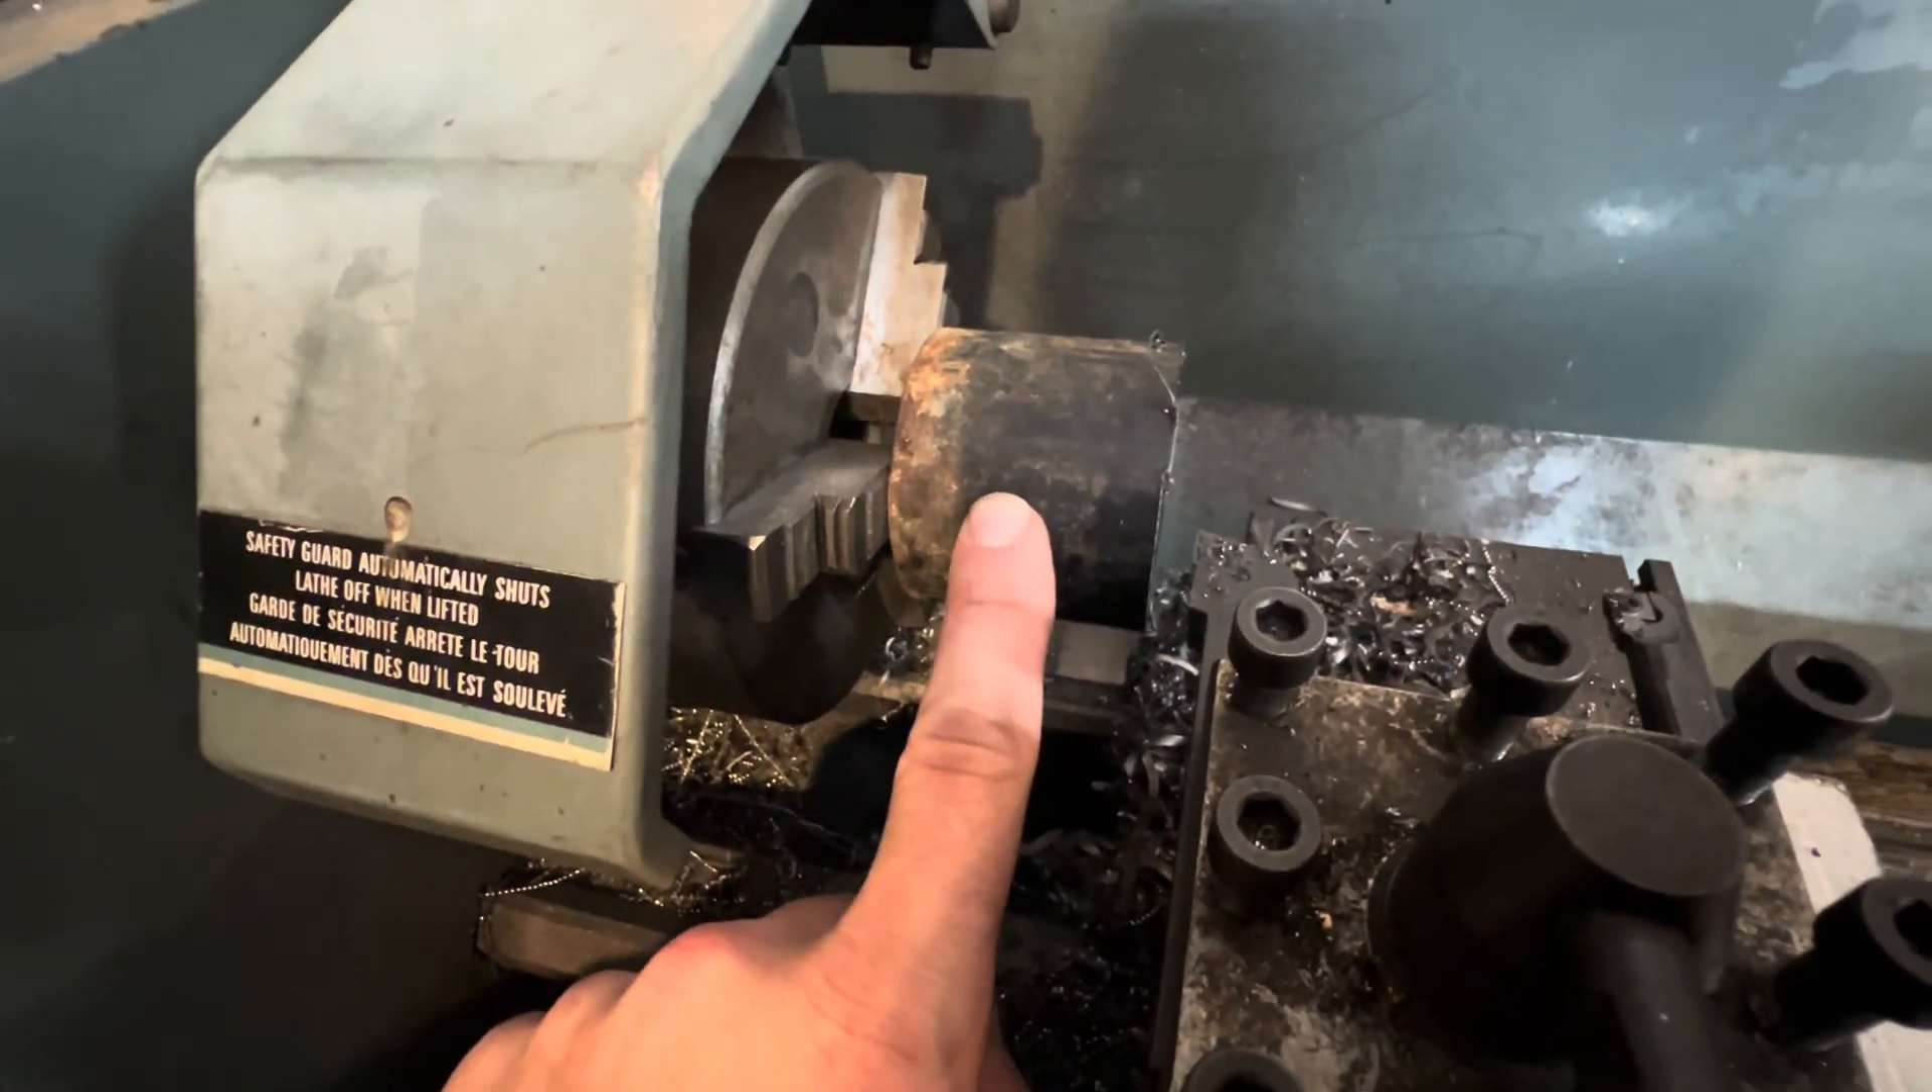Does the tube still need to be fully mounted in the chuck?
No.